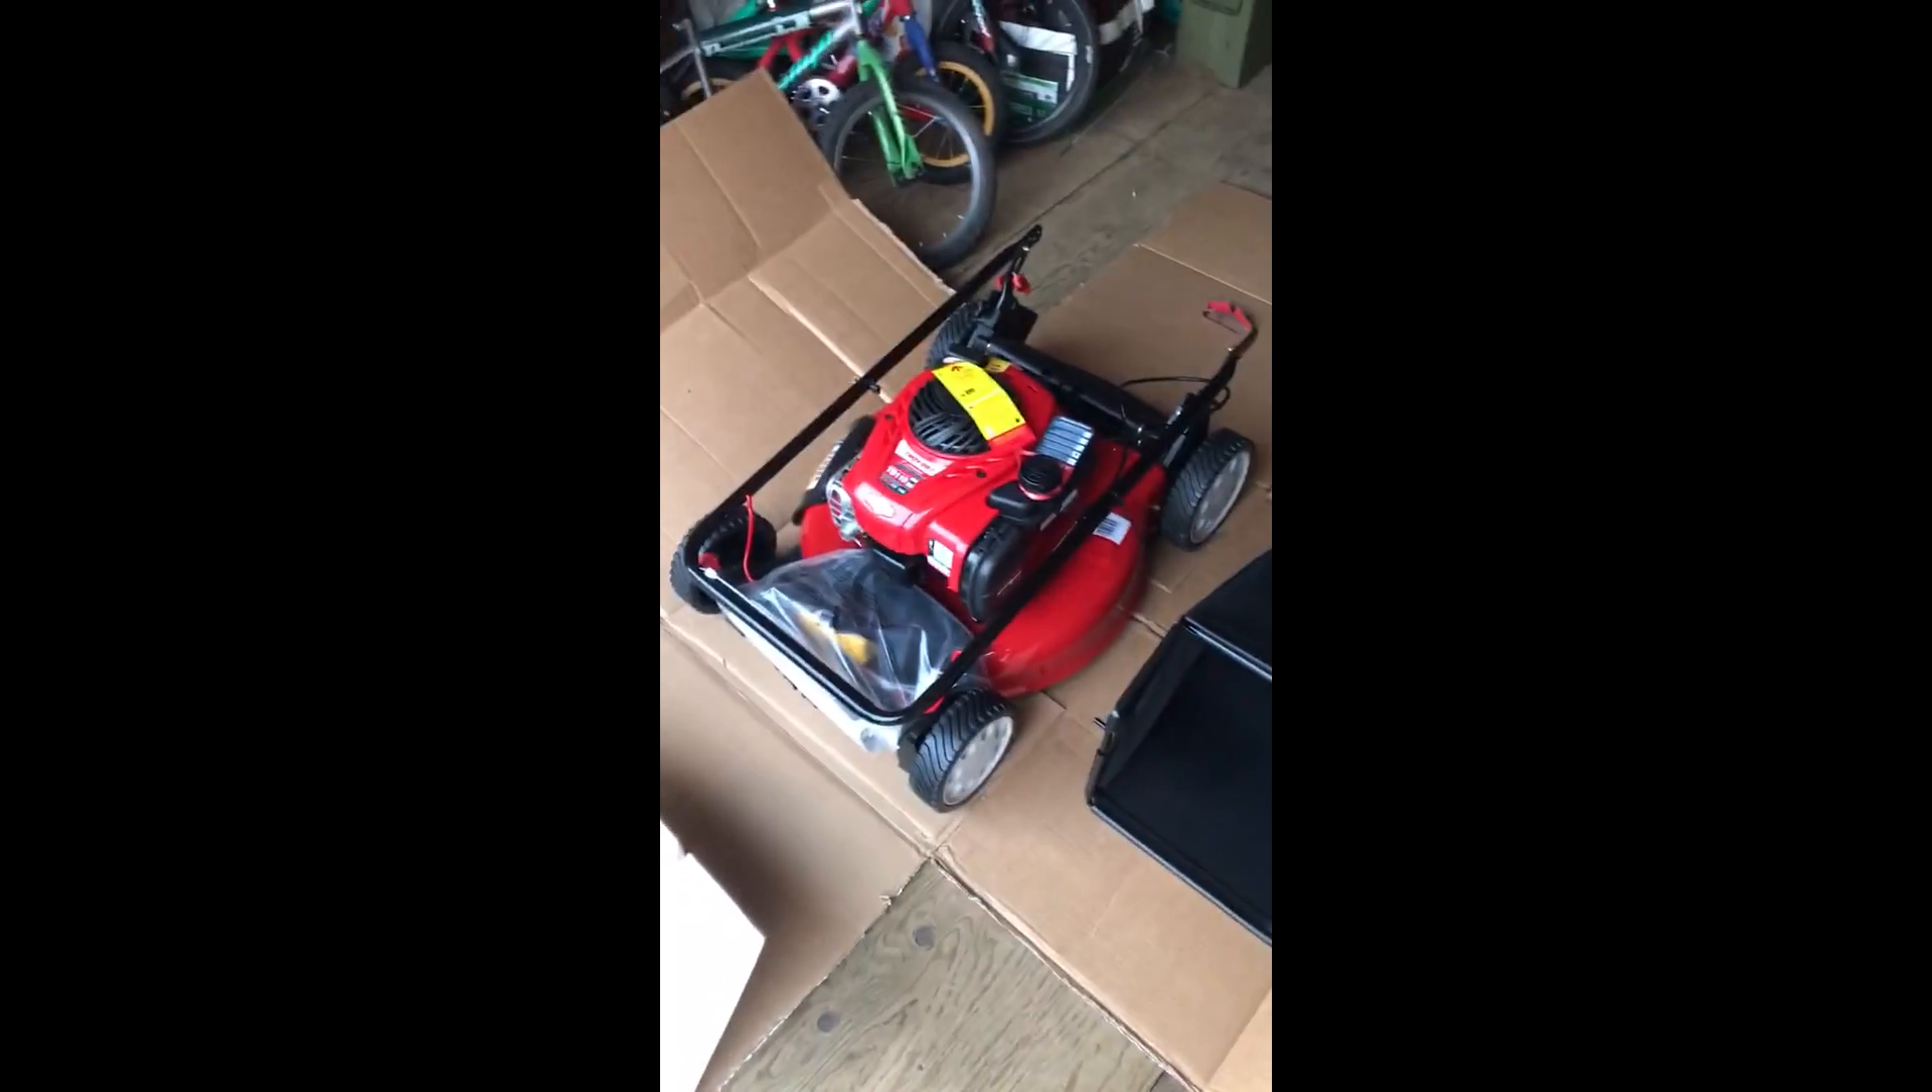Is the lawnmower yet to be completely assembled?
Yes.